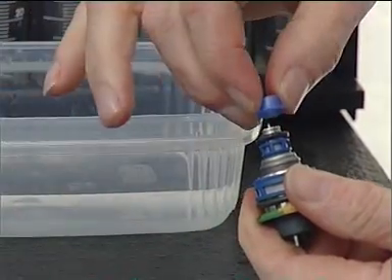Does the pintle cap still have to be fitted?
Yes.